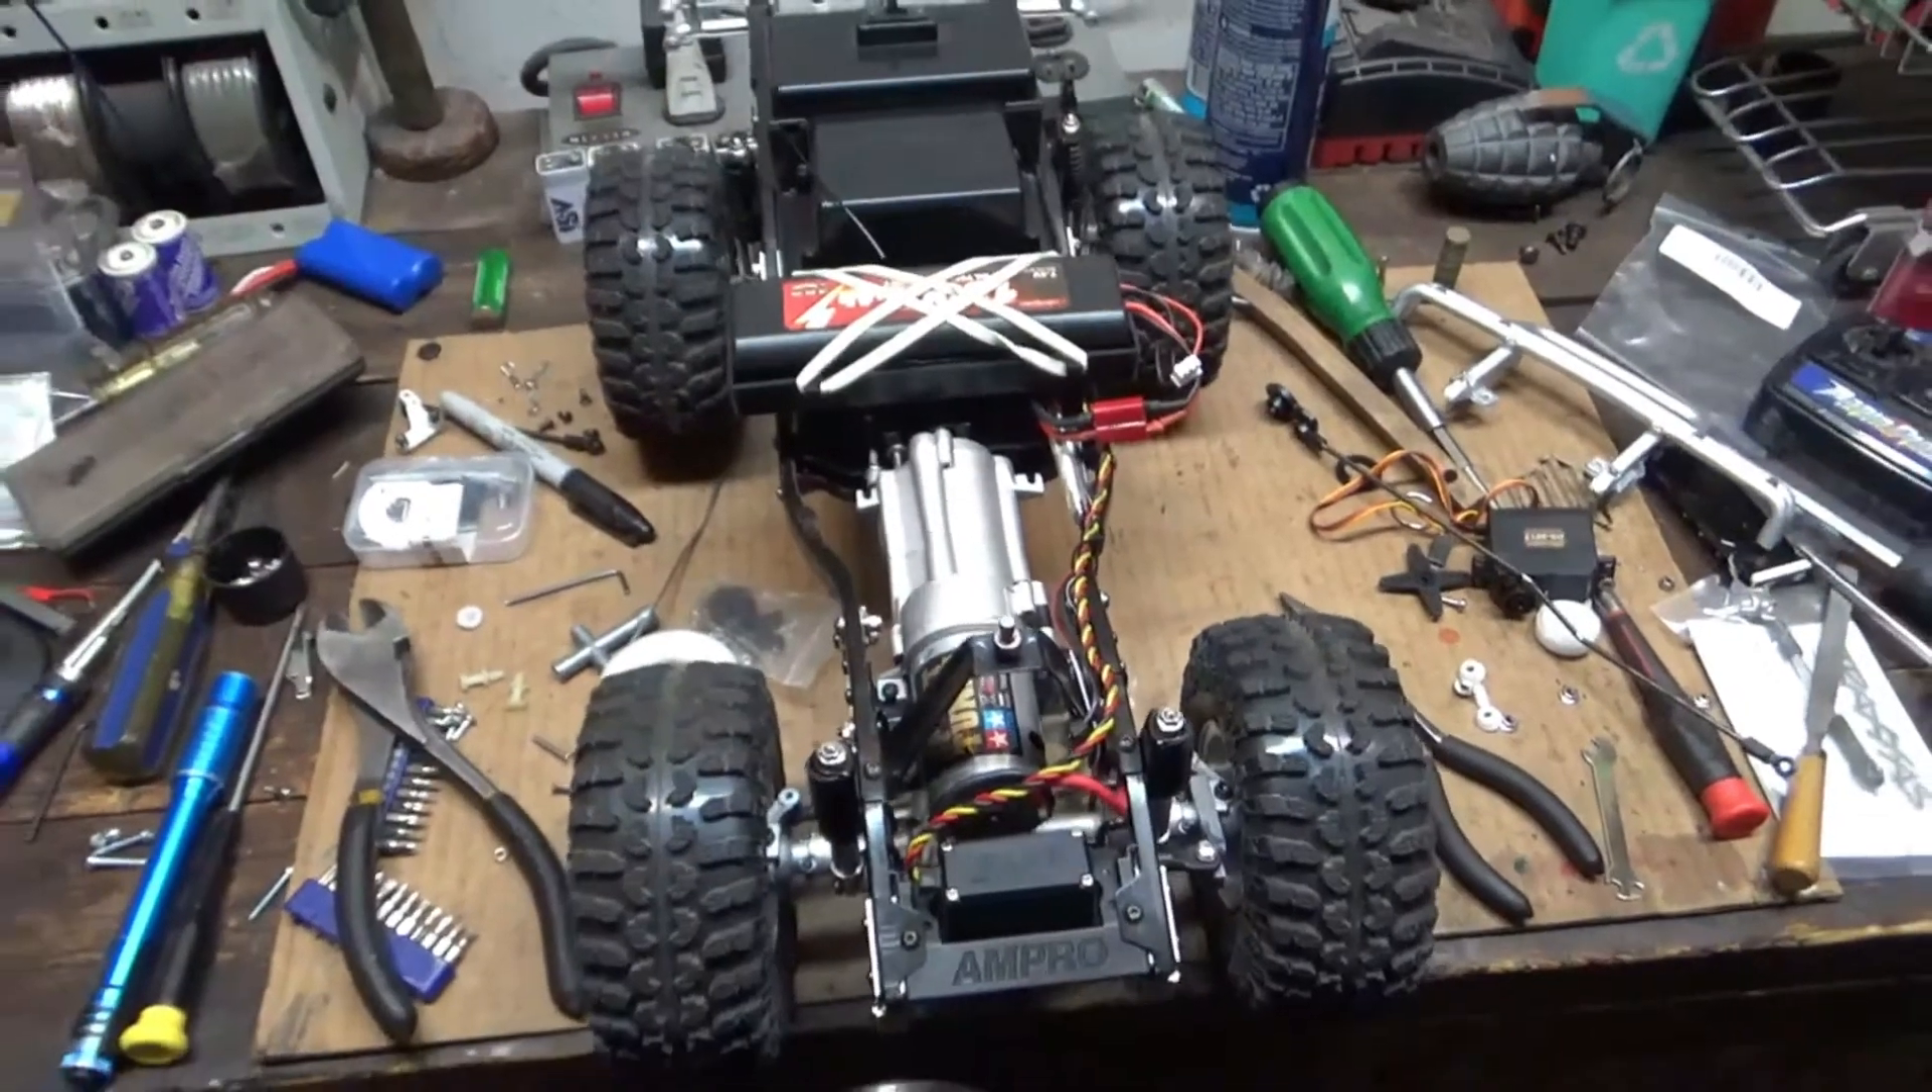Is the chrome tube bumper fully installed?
No.